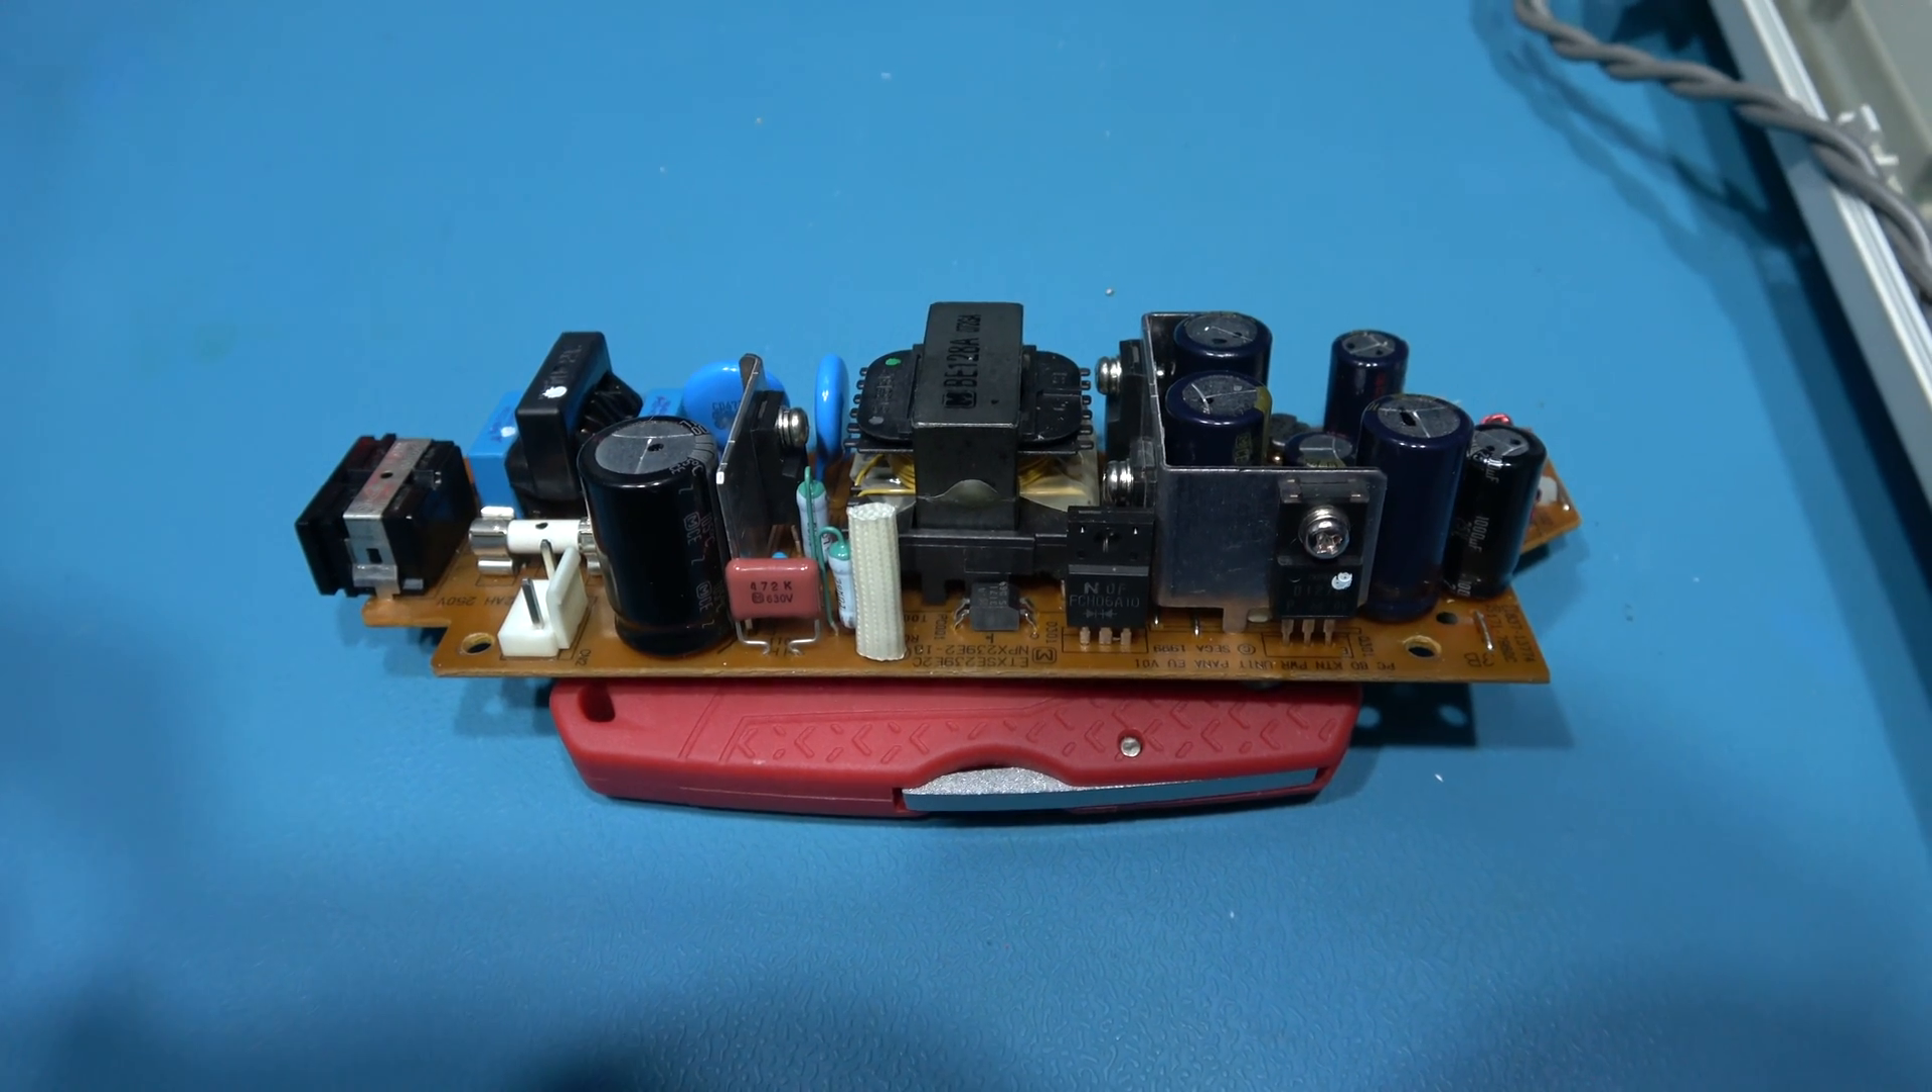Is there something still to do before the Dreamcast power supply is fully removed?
No.